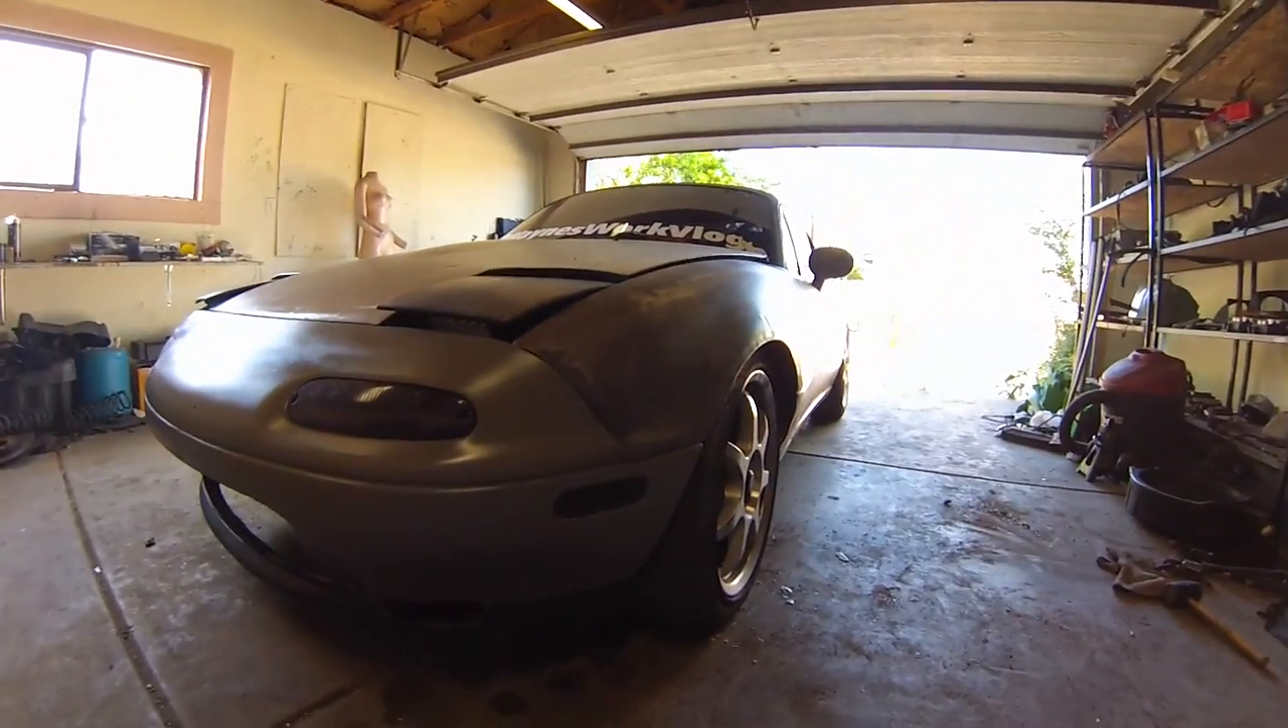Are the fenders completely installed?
Yes.